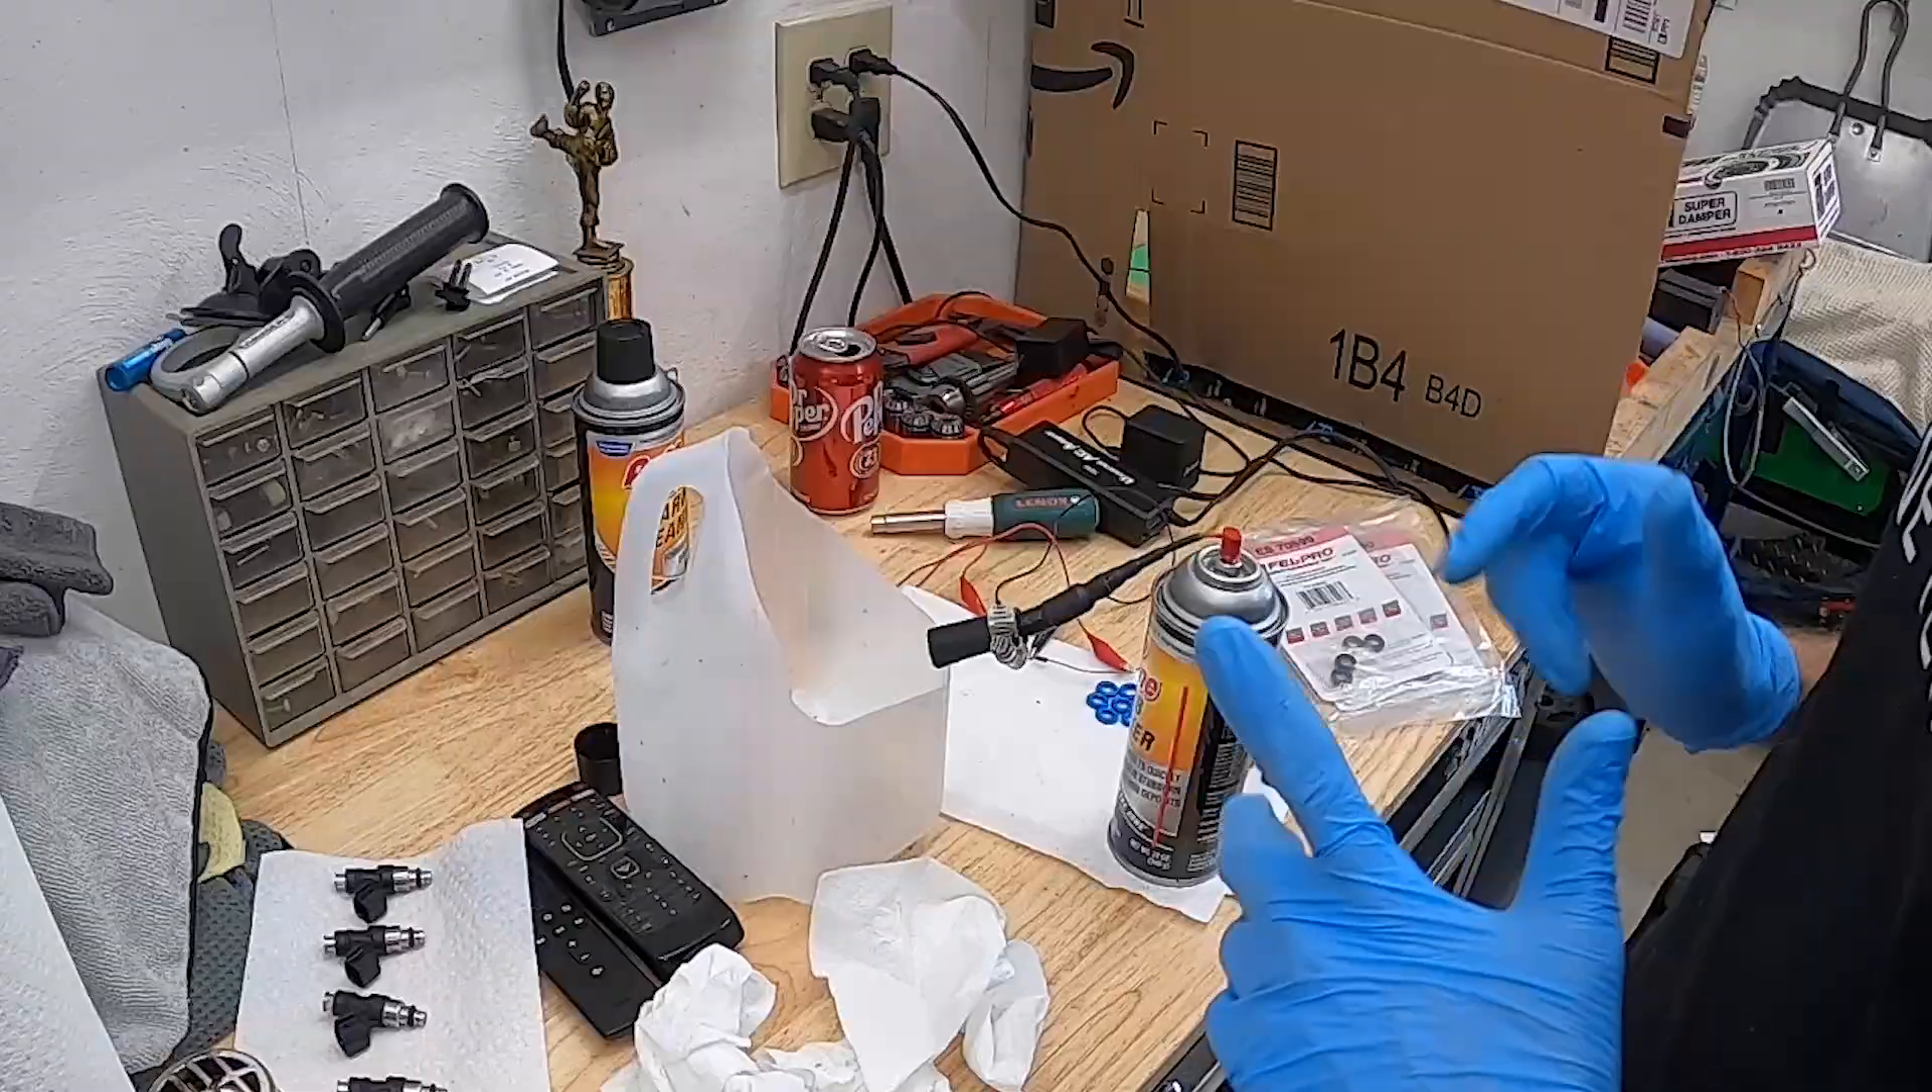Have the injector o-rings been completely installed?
No.